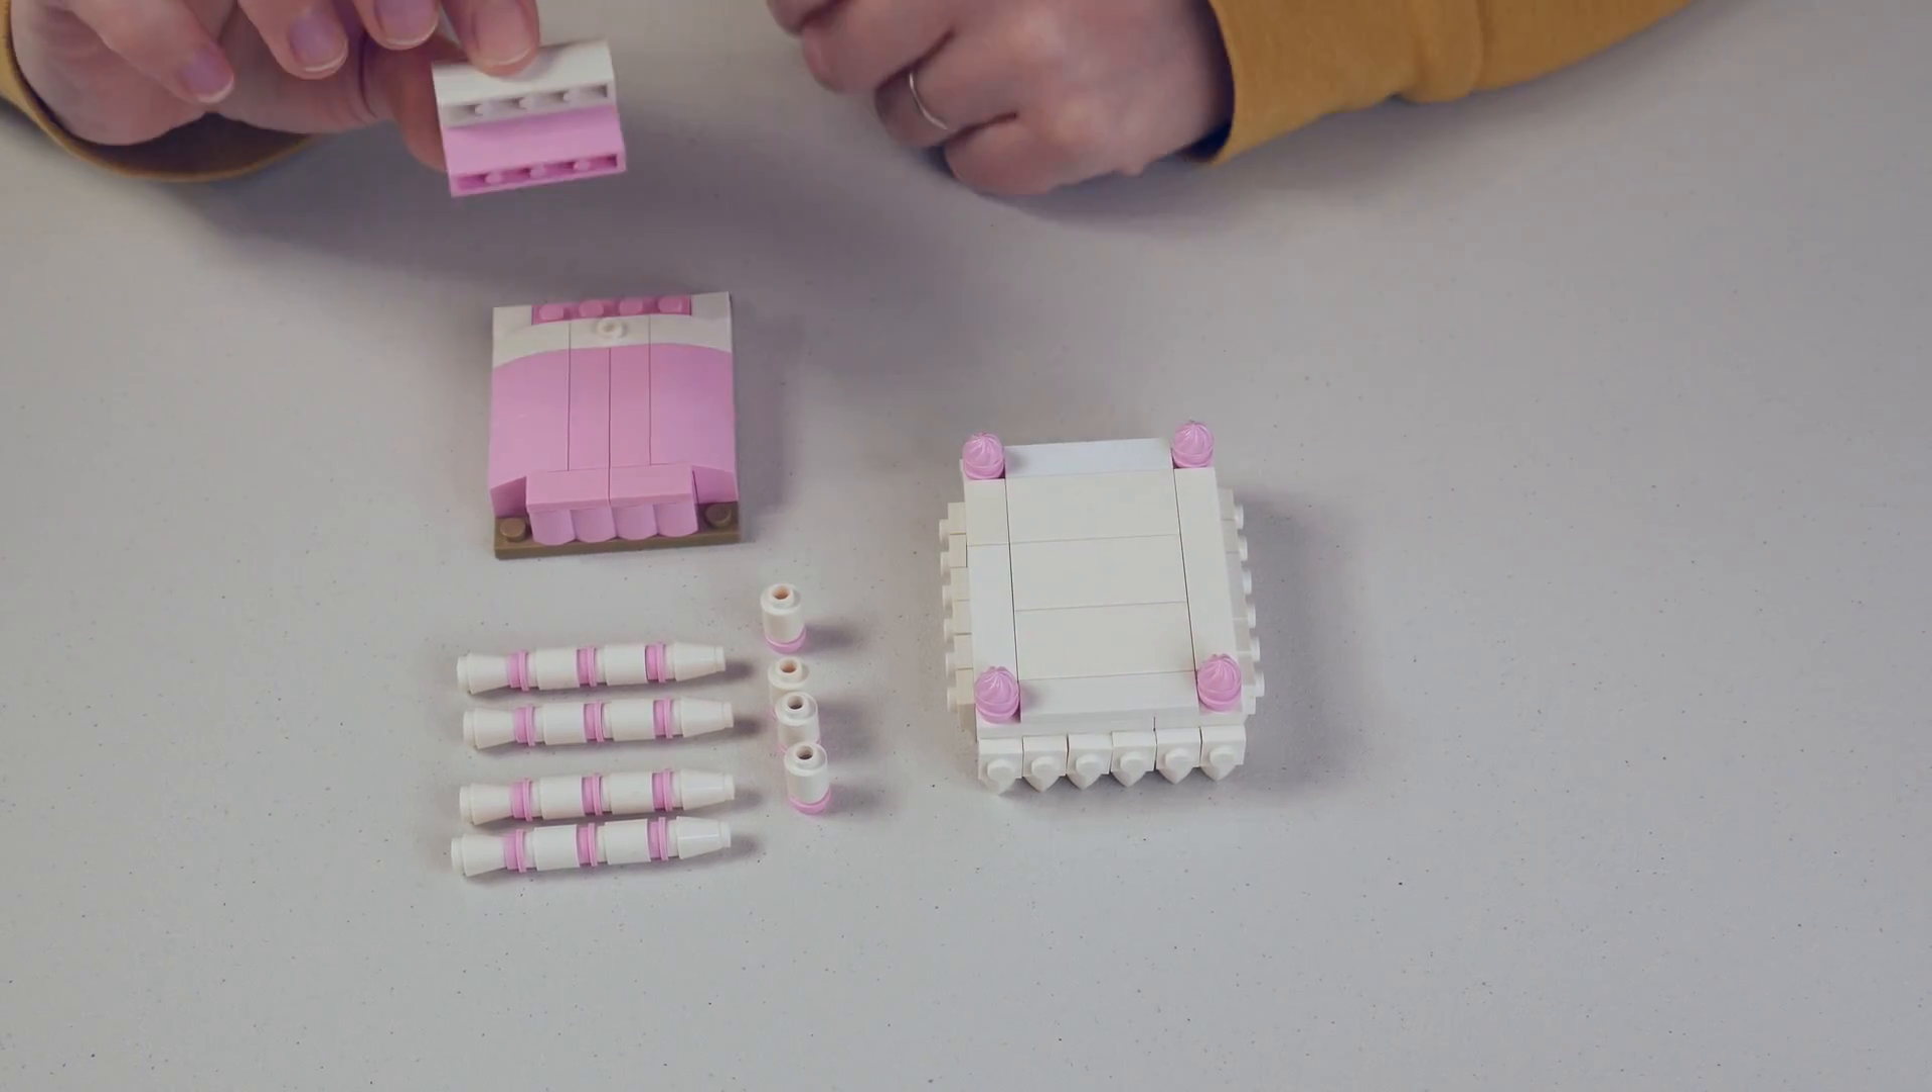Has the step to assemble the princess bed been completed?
No.